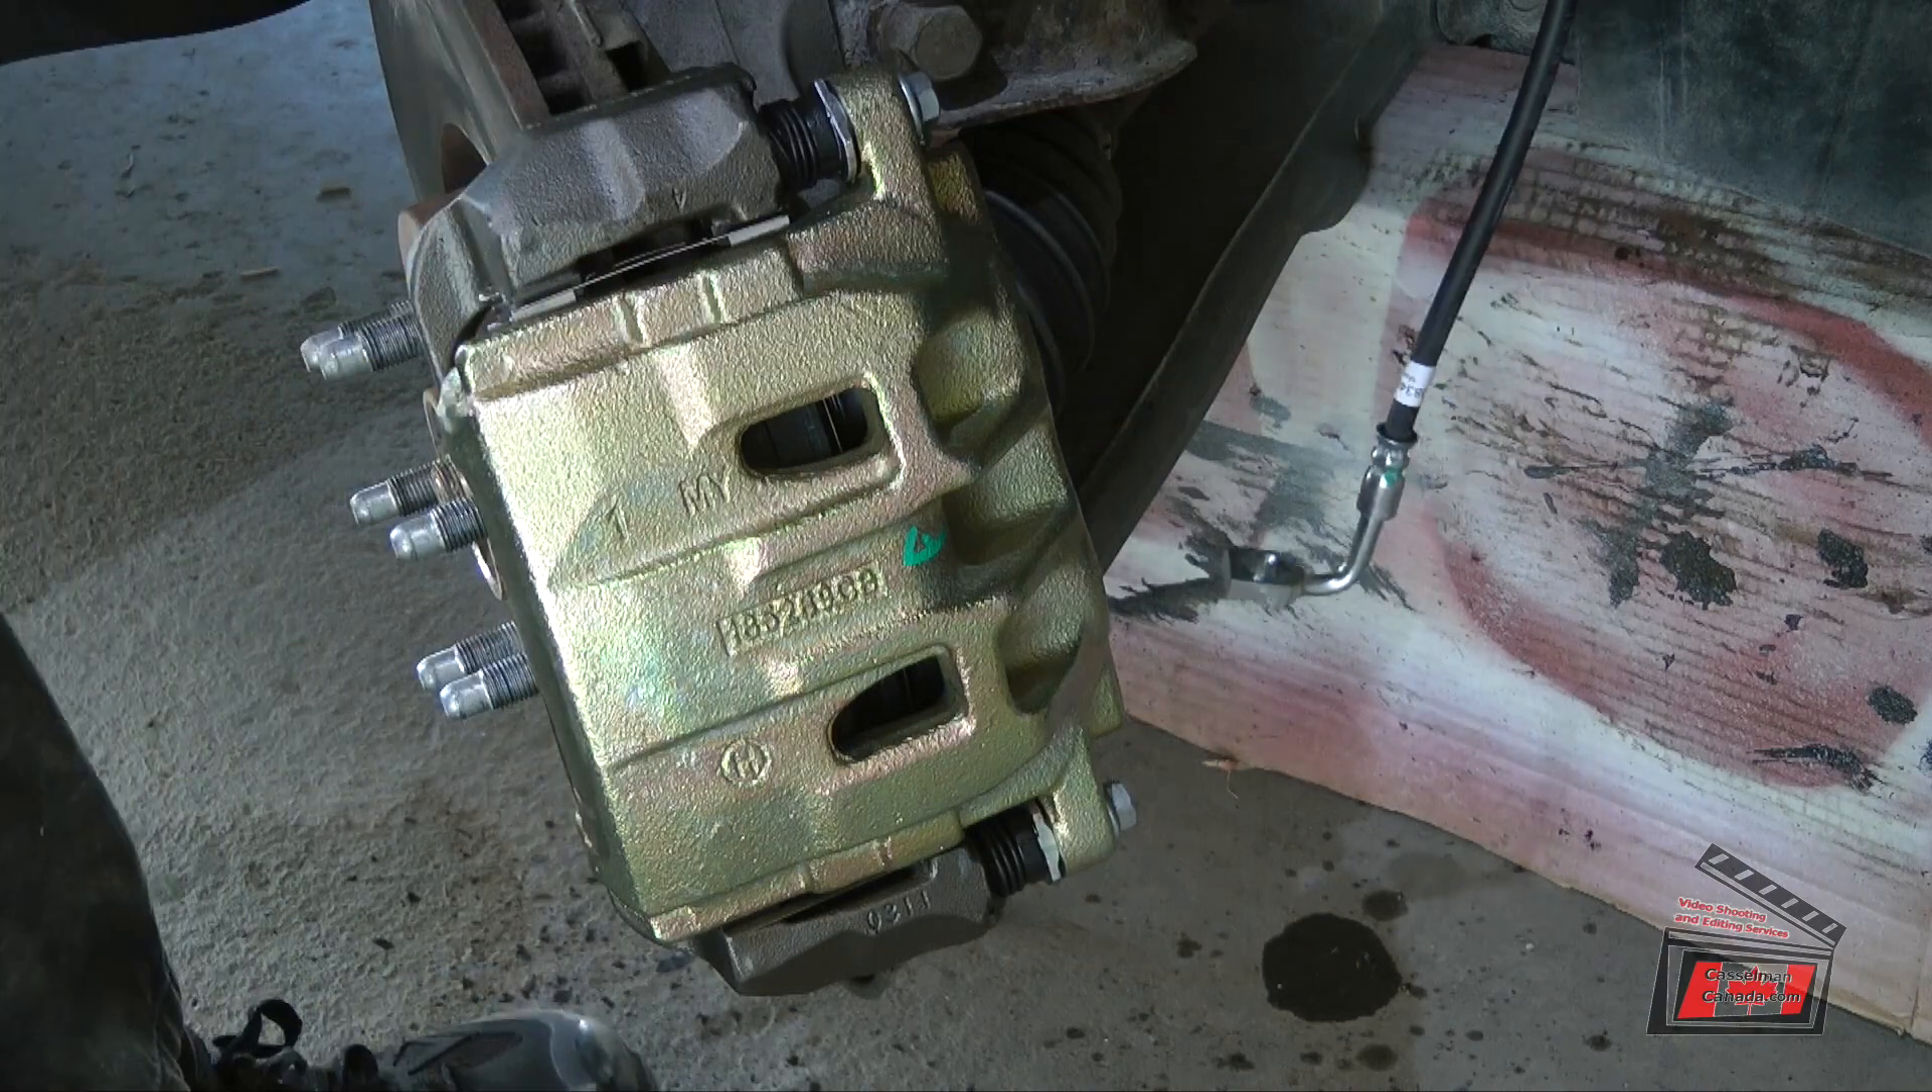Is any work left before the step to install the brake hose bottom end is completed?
Yes.